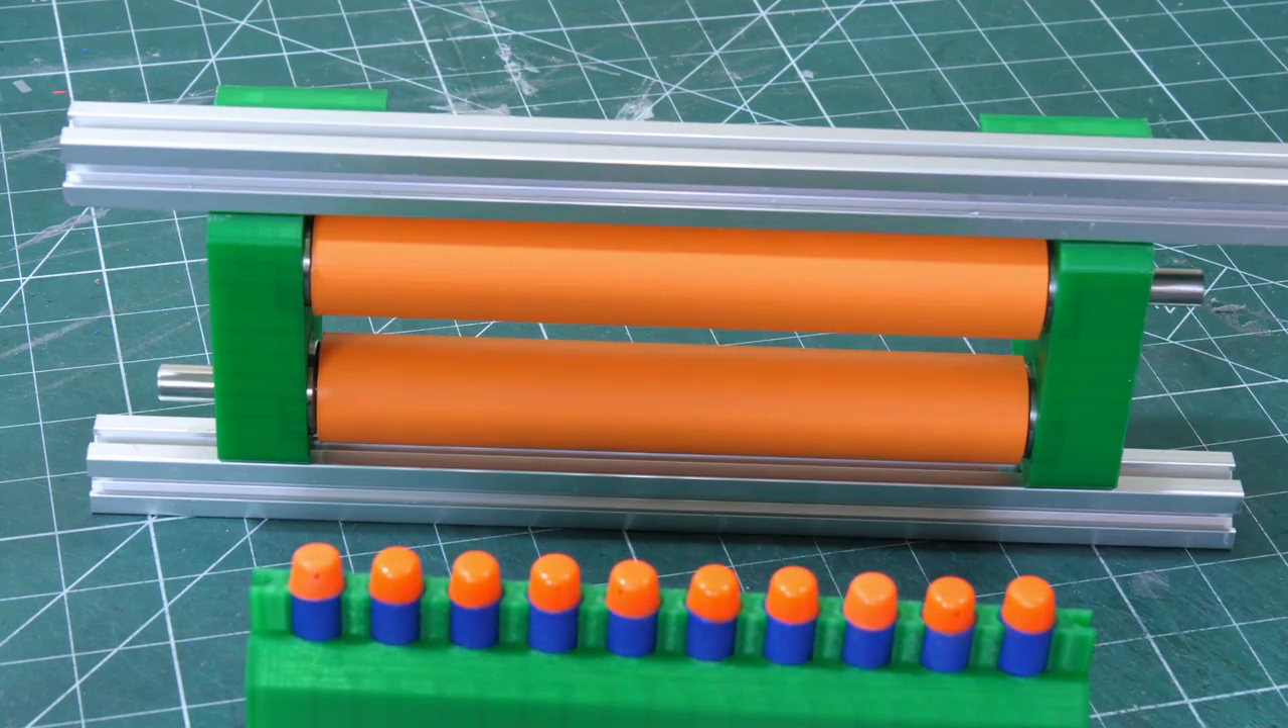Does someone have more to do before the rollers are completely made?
No.